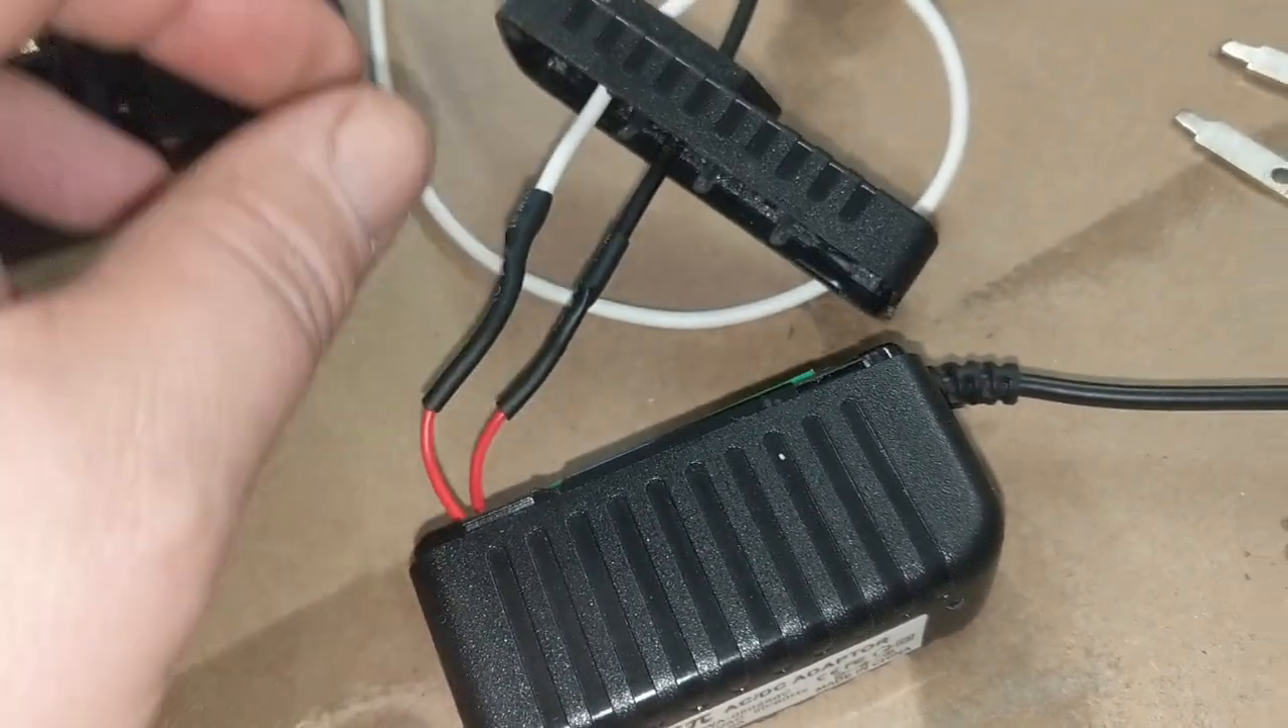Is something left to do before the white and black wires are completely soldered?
No.